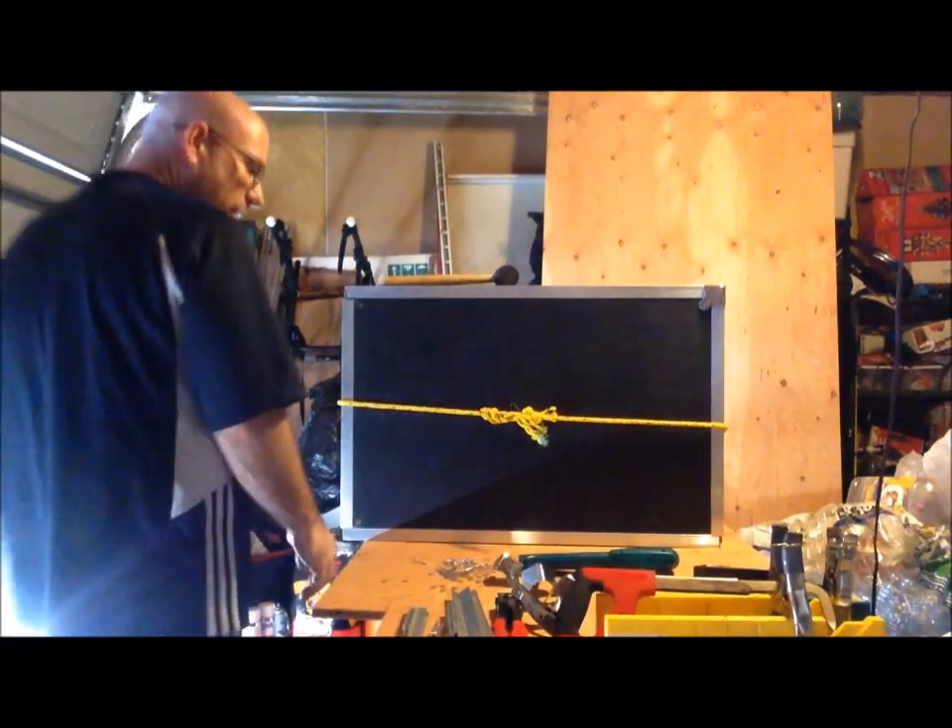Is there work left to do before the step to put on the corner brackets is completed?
Yes.